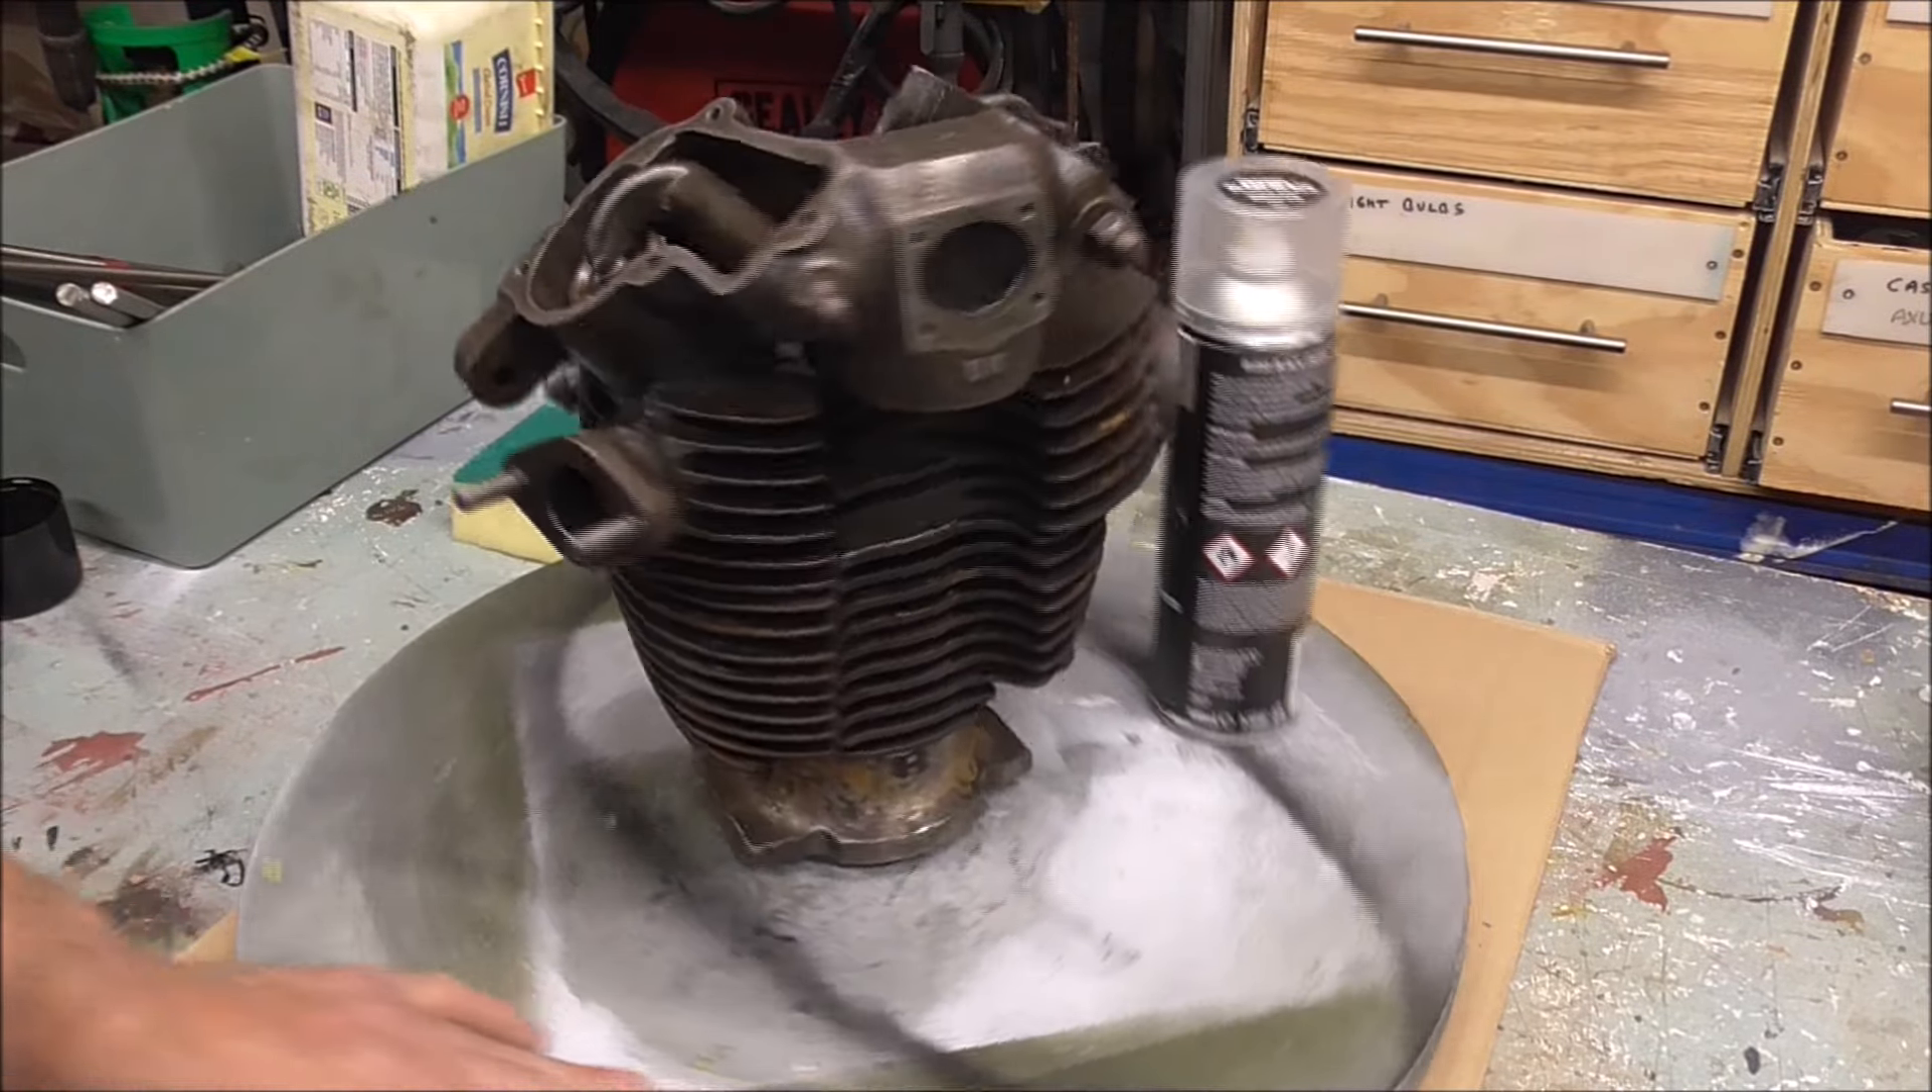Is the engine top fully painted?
No.